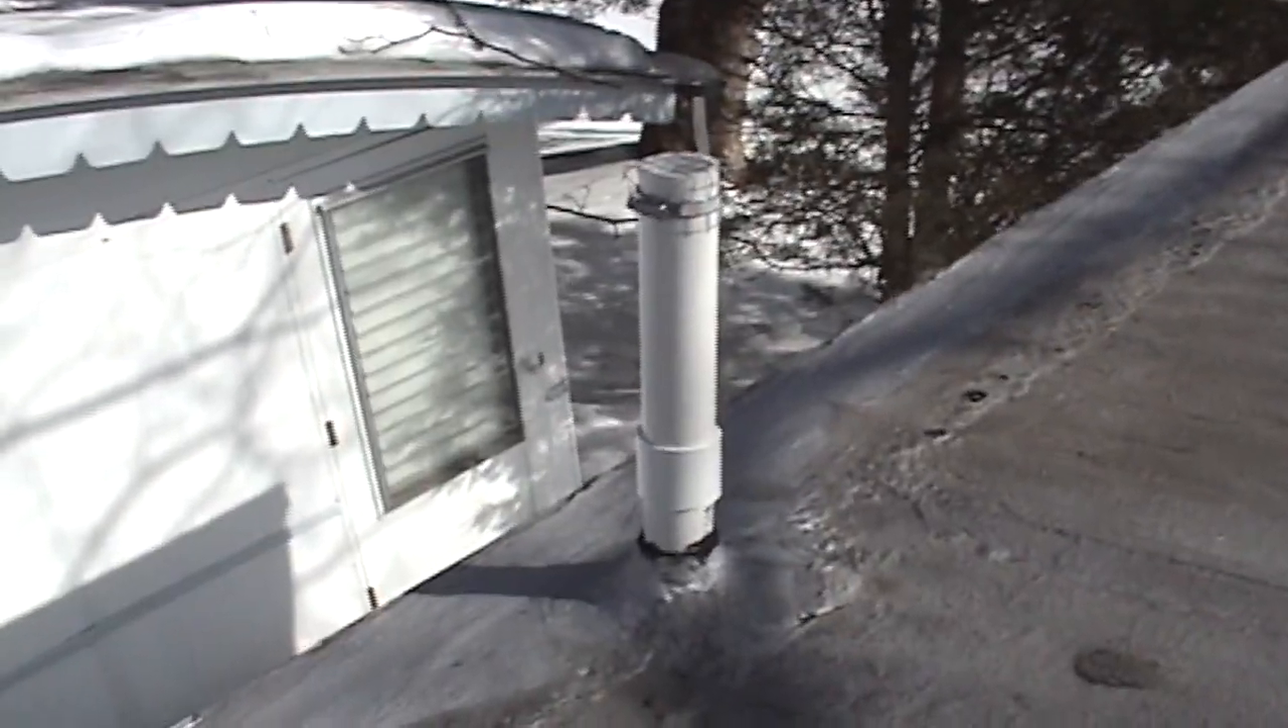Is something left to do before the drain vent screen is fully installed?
No.